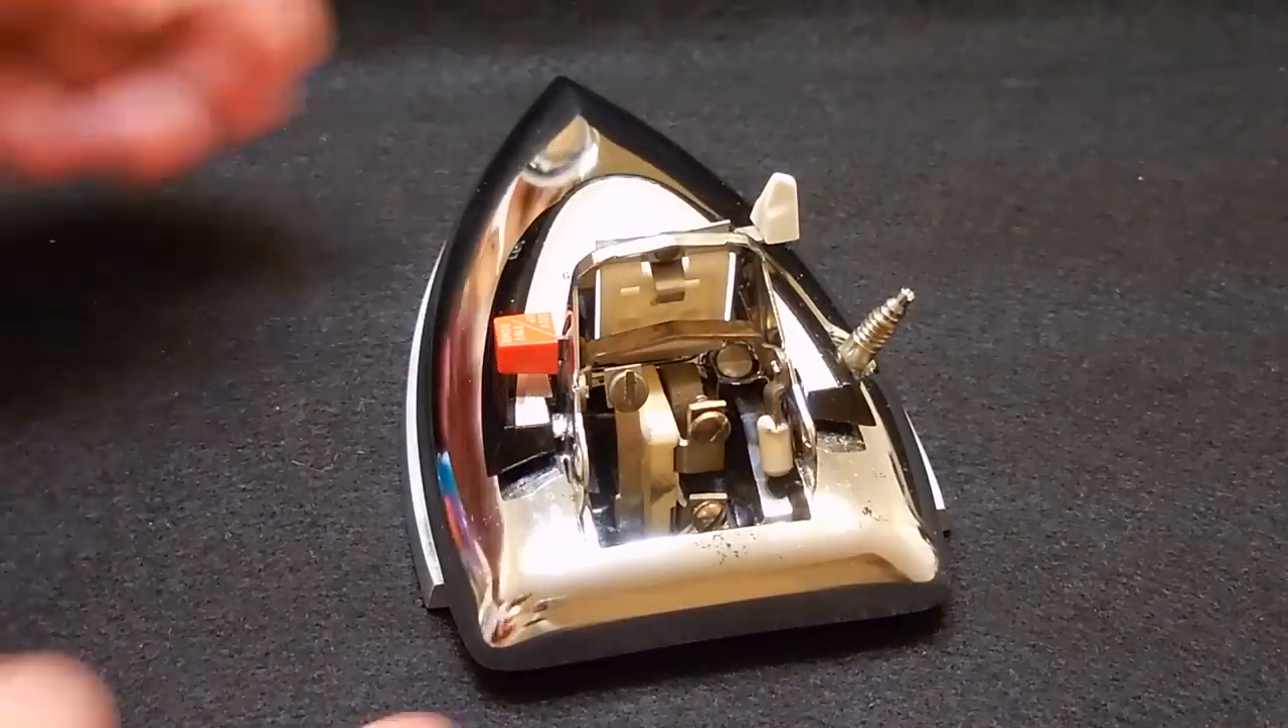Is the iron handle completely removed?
Yes.